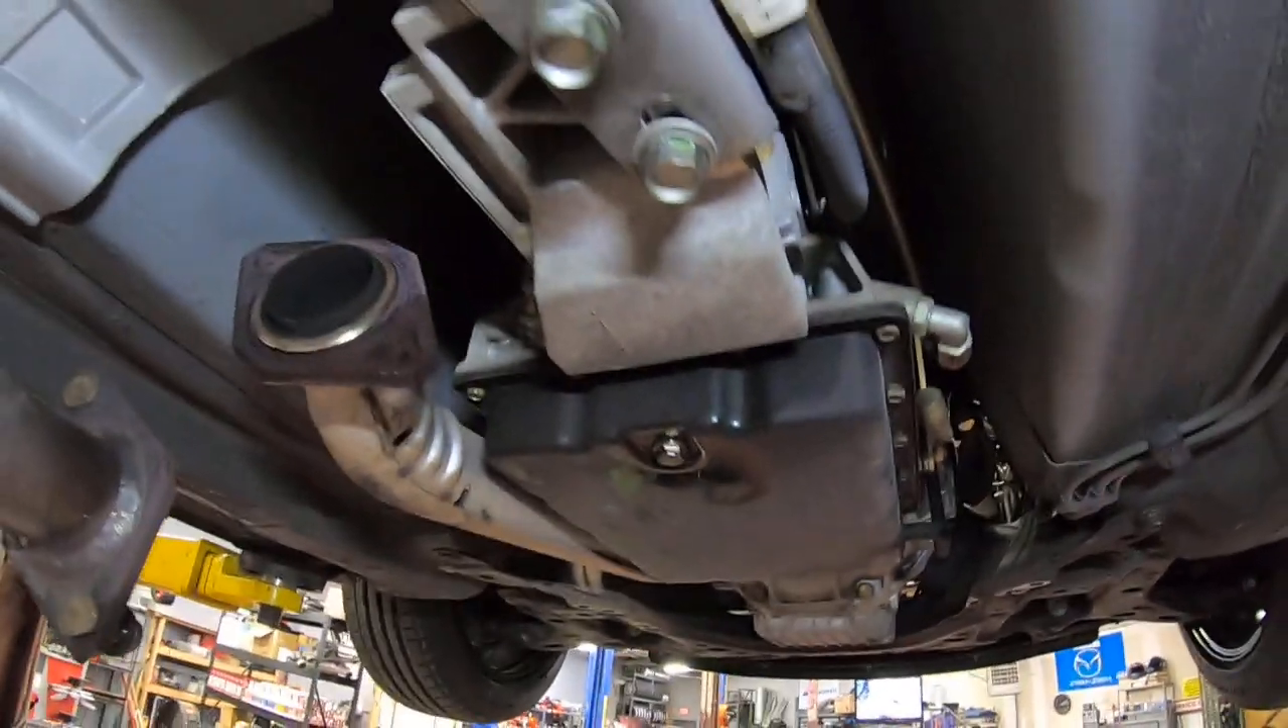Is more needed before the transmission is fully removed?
Yes.